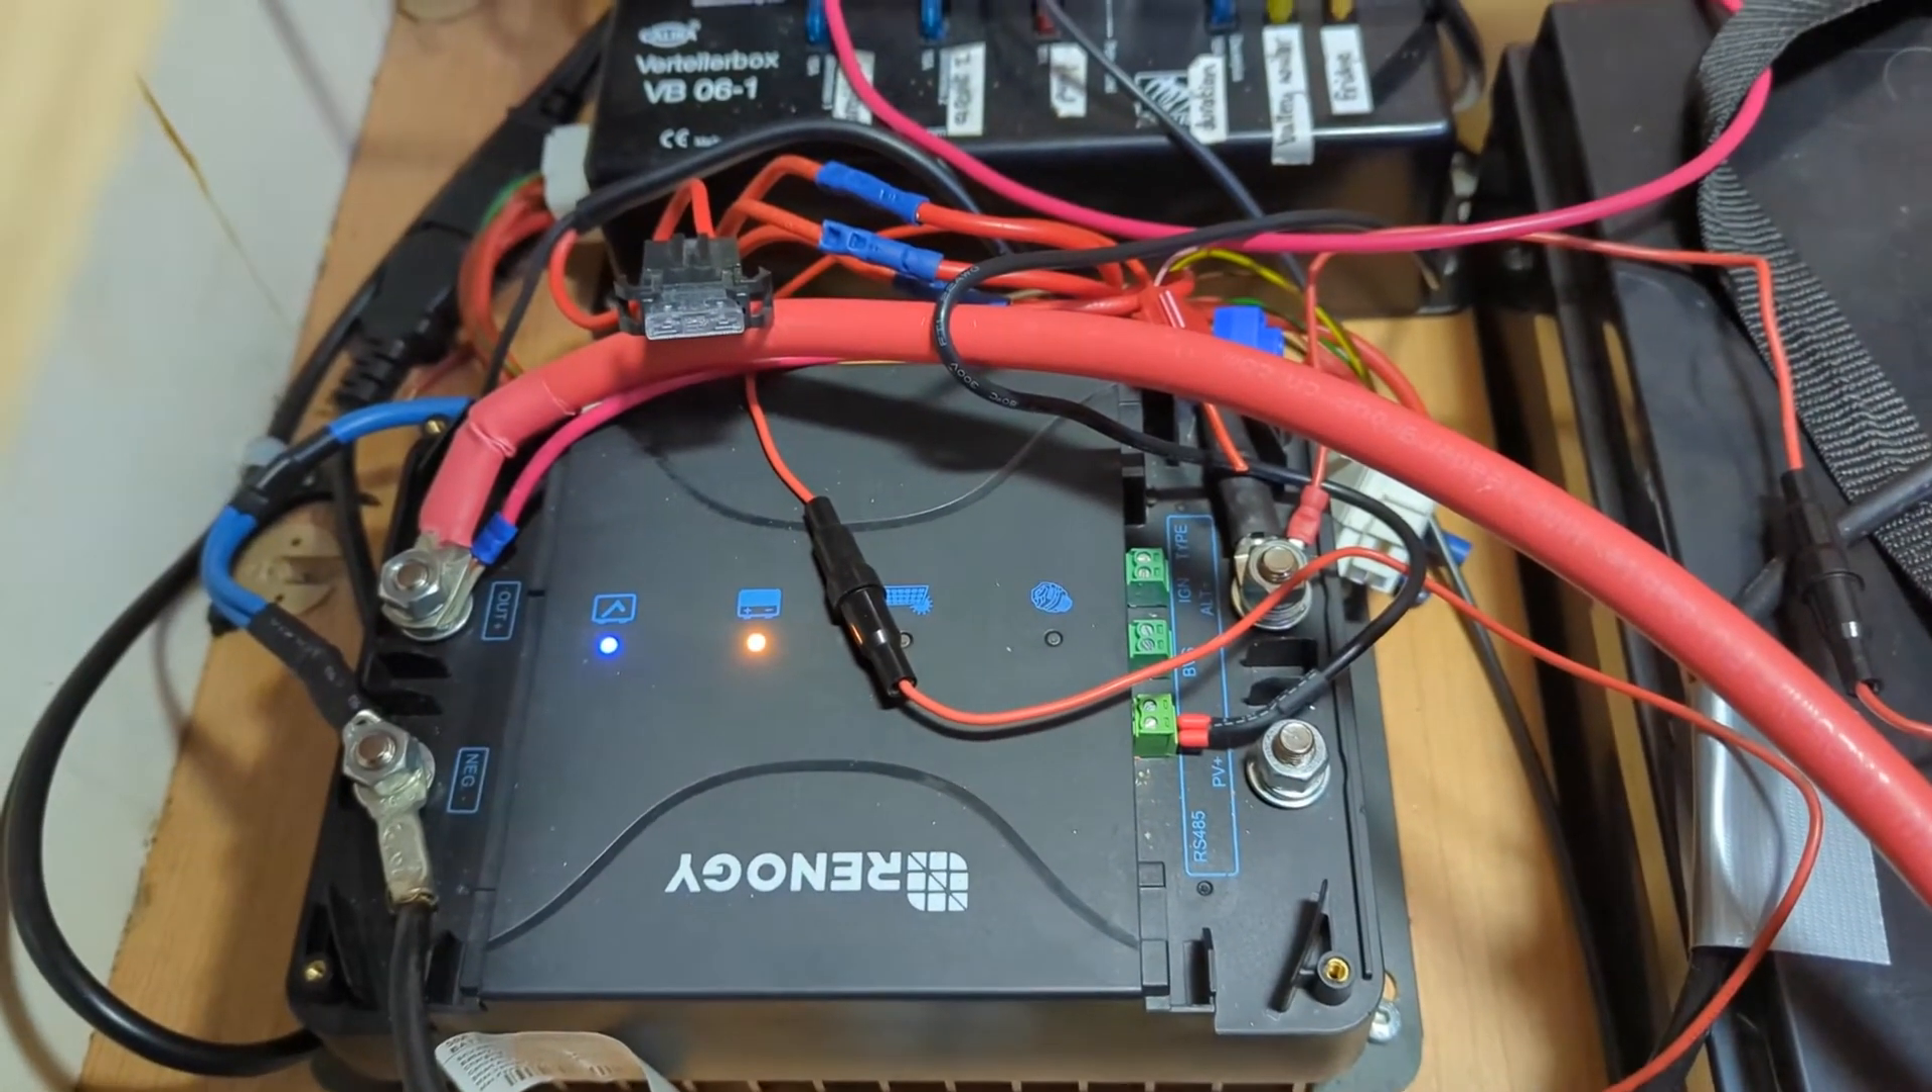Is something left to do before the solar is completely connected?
Yes.